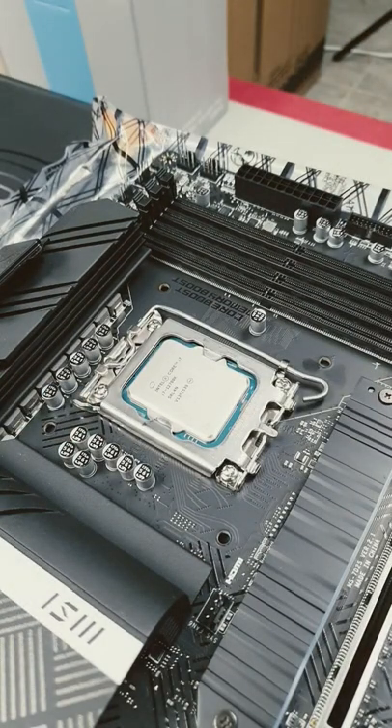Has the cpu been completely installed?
Yes.